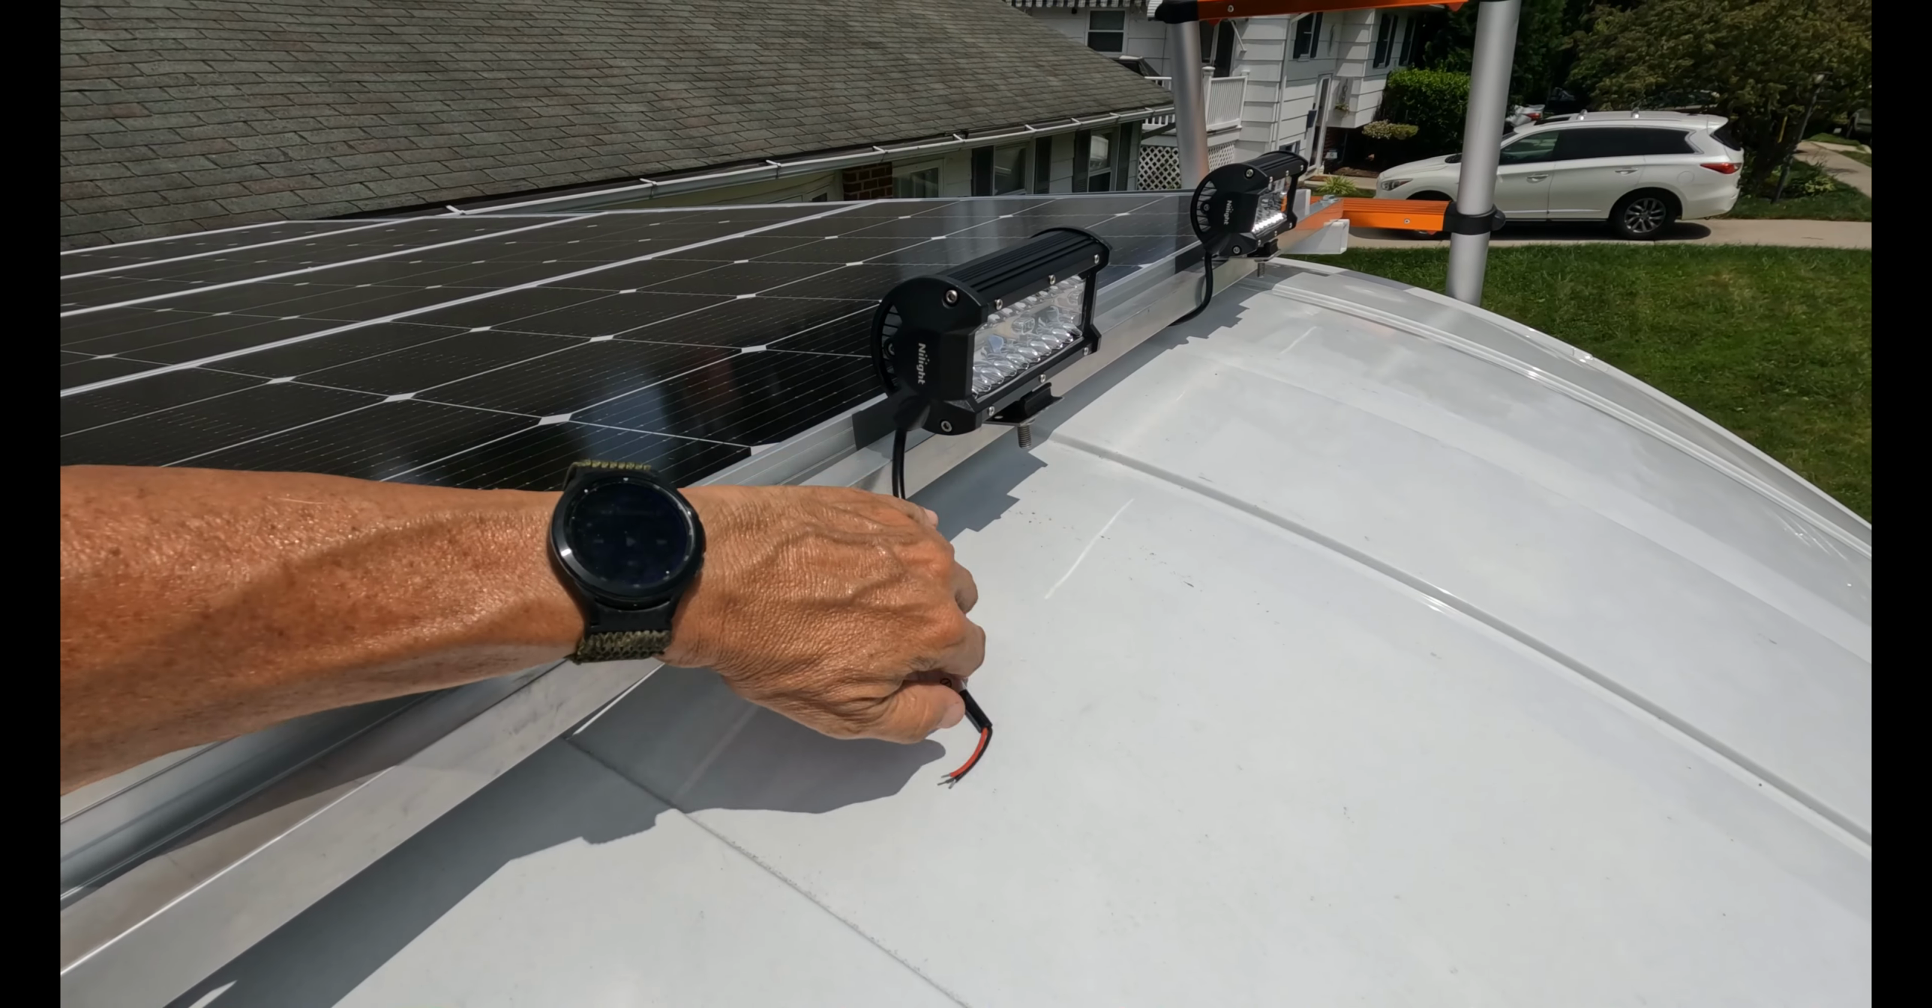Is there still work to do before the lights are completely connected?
Yes.